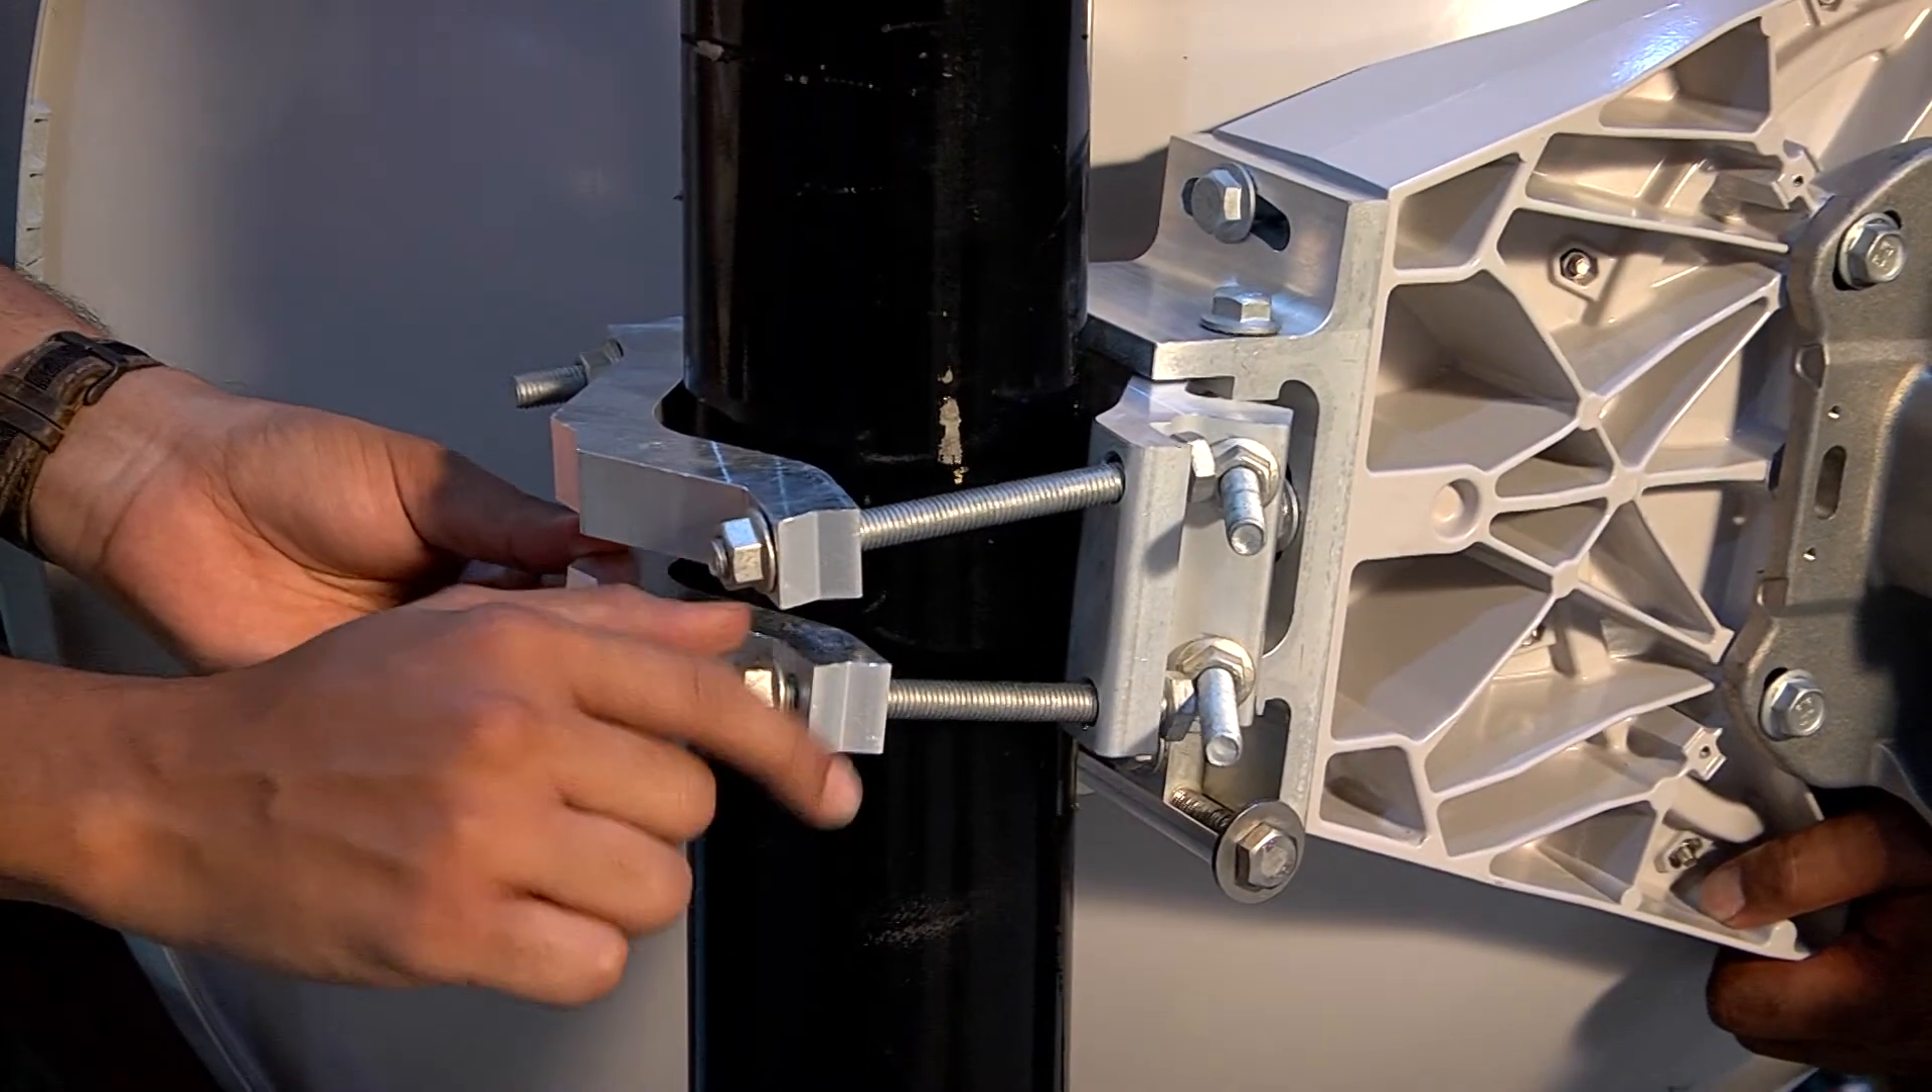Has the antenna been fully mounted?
No.